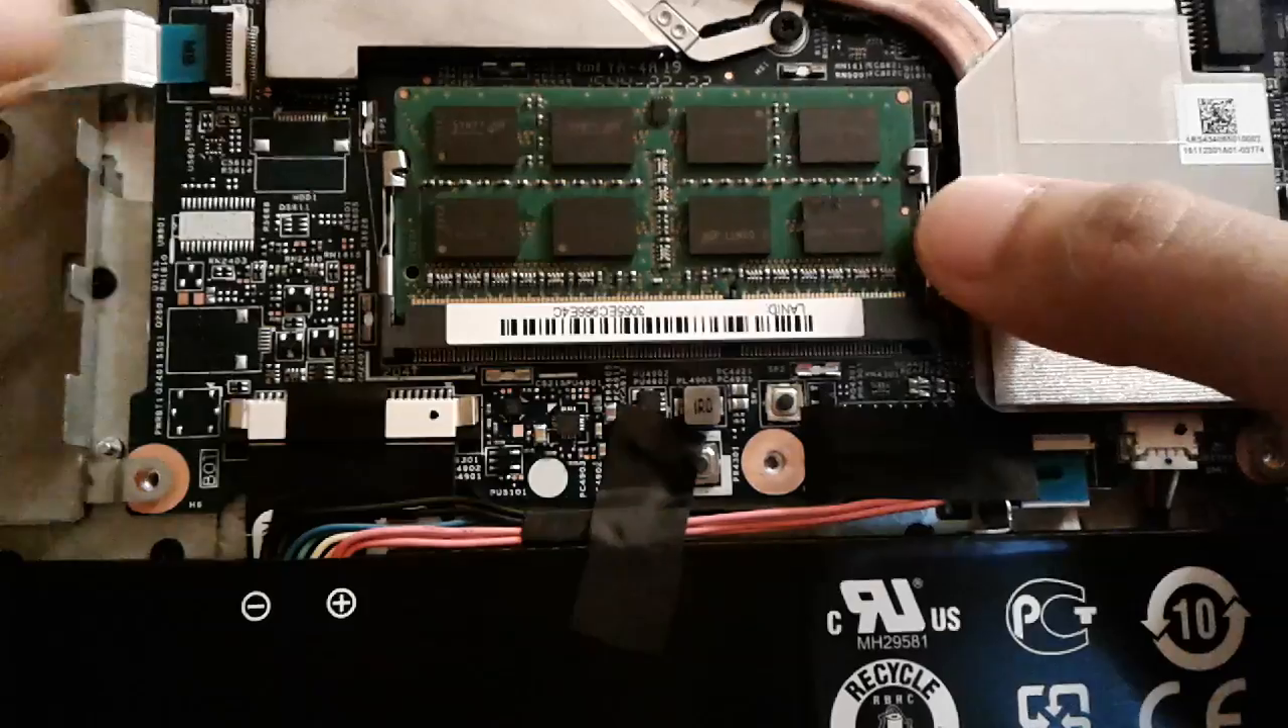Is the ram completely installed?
Yes.